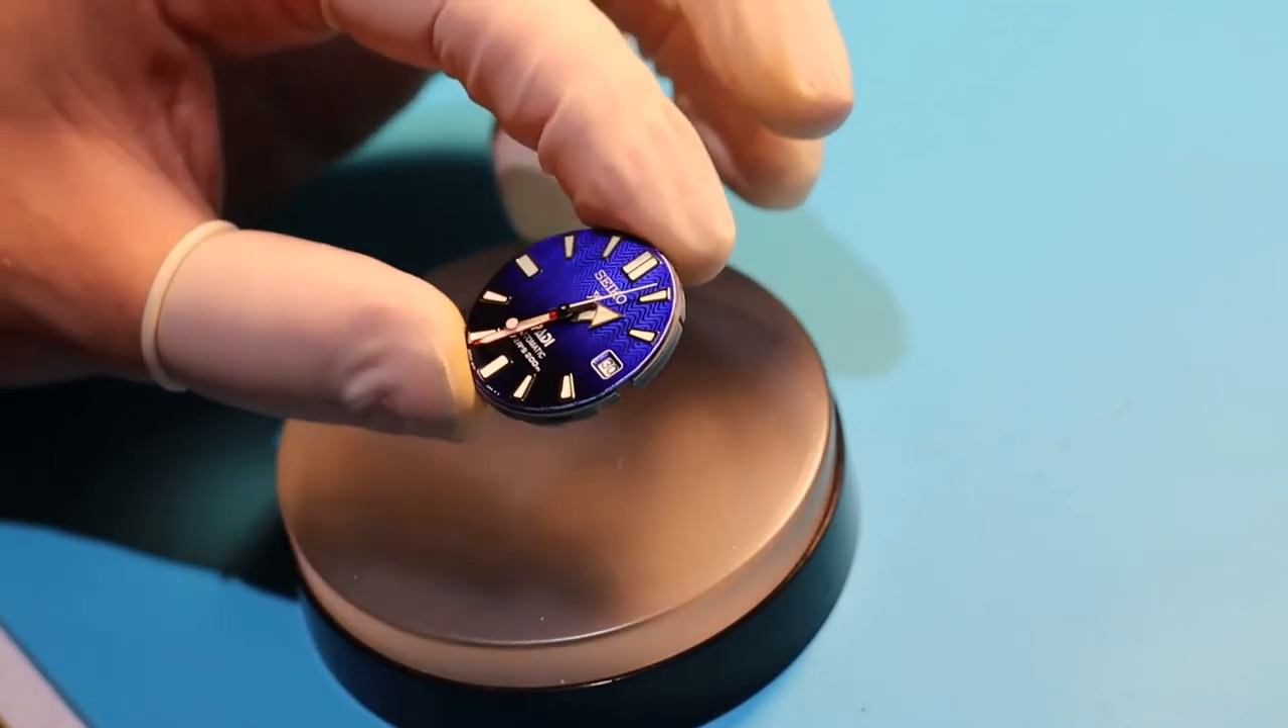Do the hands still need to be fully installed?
No.